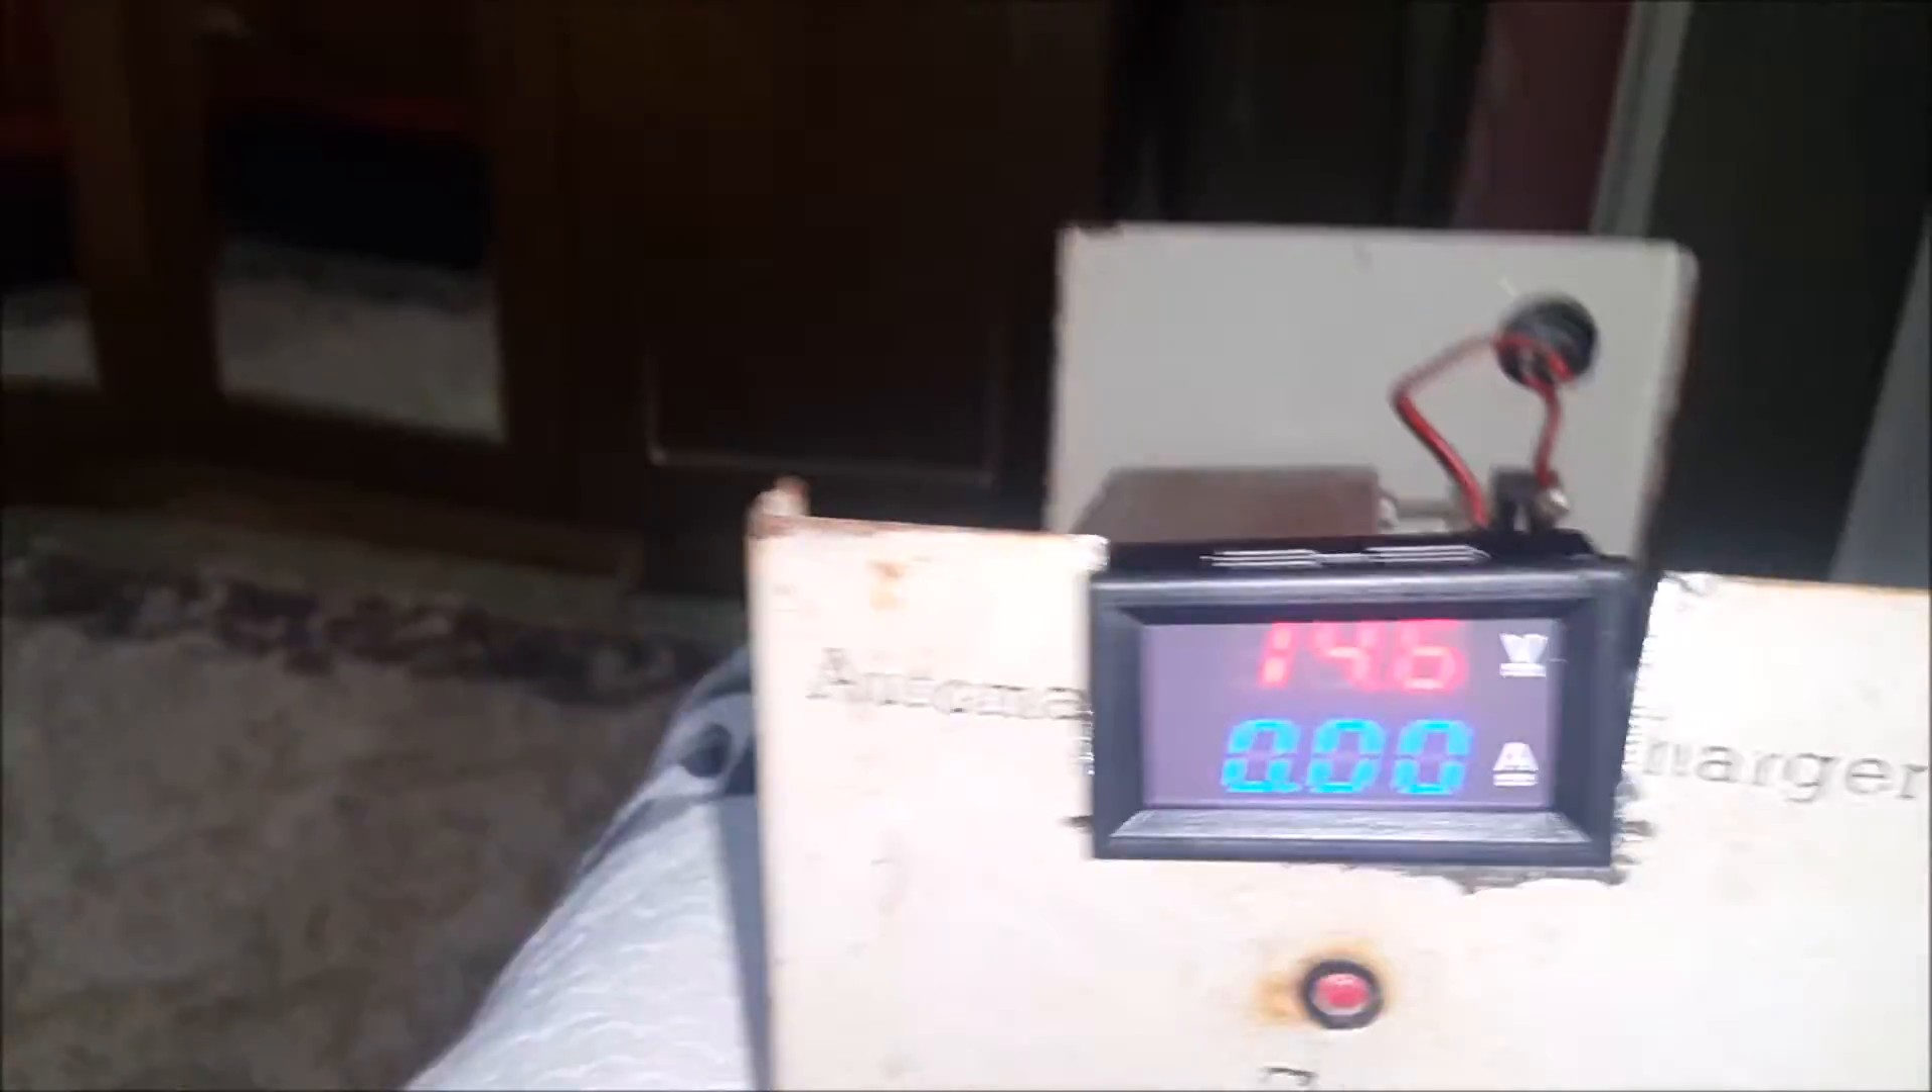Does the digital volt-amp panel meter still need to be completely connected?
No.